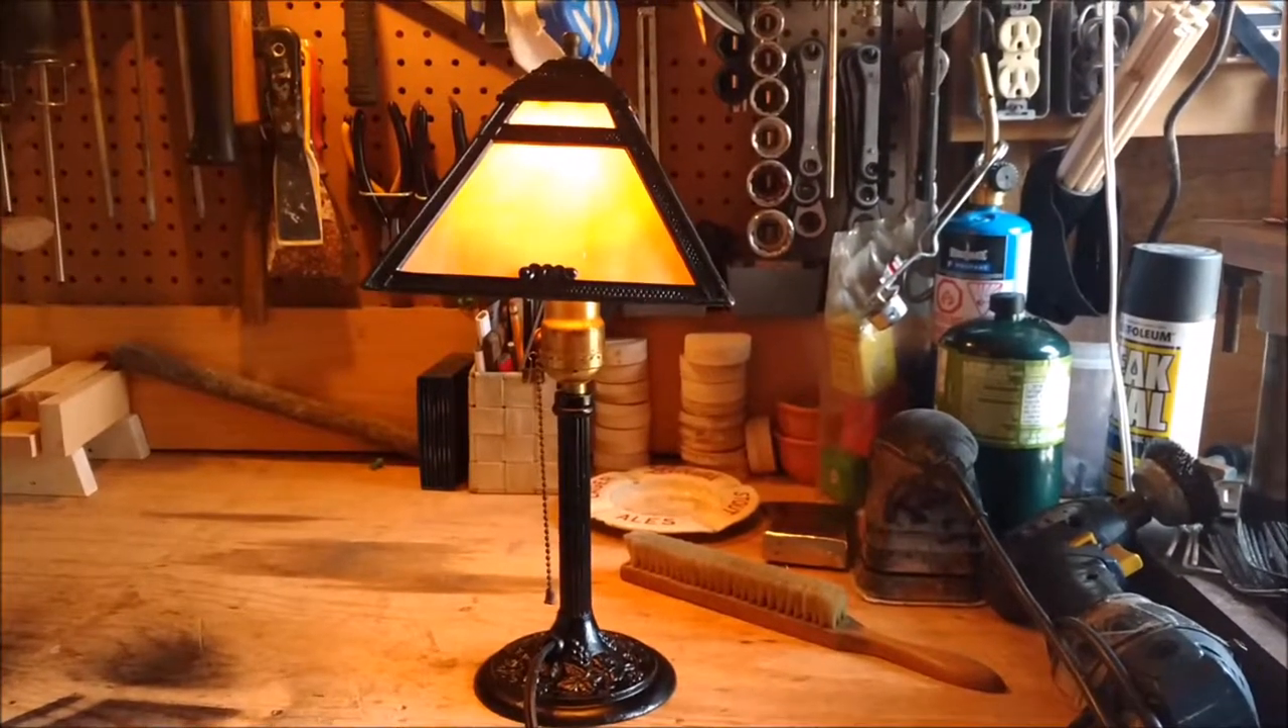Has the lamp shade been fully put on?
Yes.